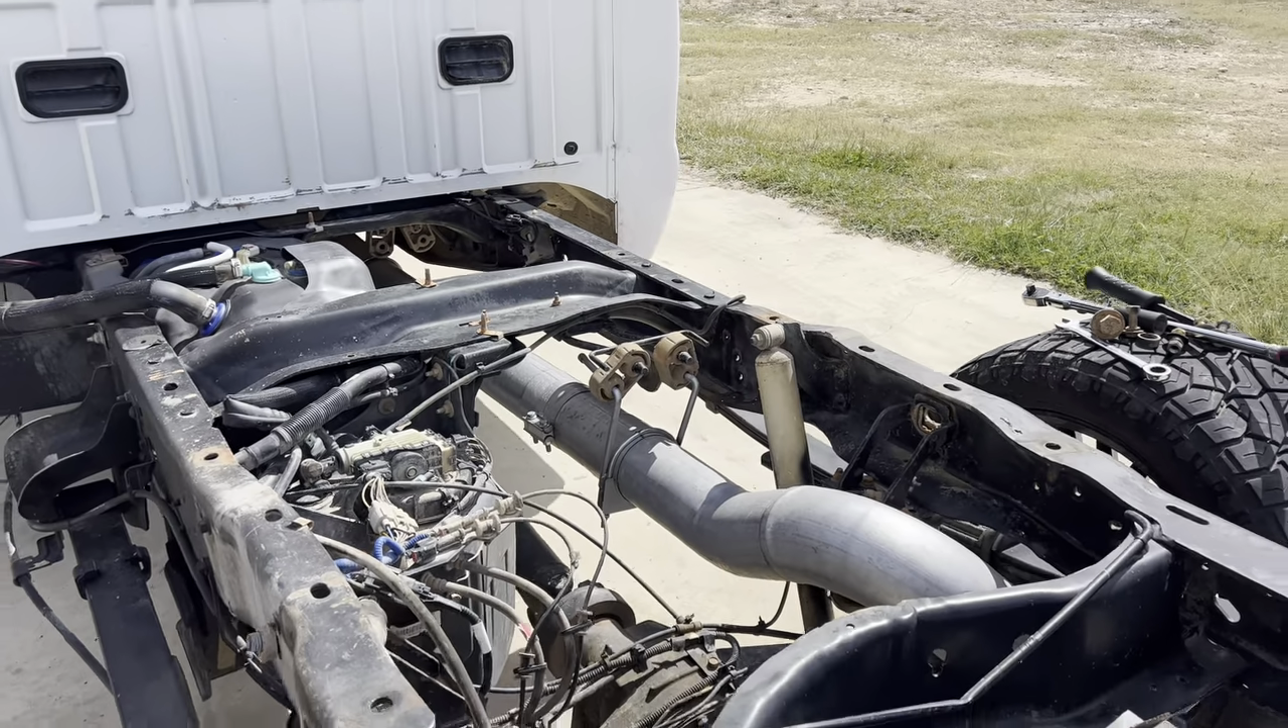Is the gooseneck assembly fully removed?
Yes.